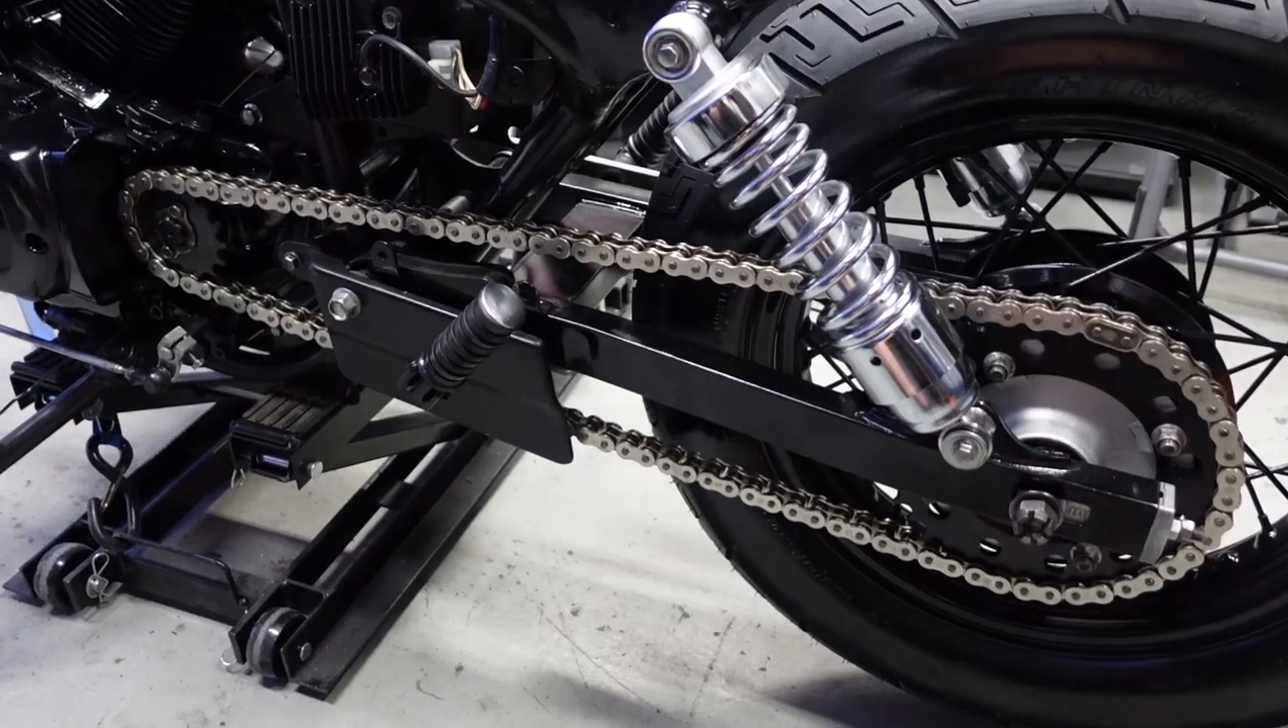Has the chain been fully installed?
Yes.